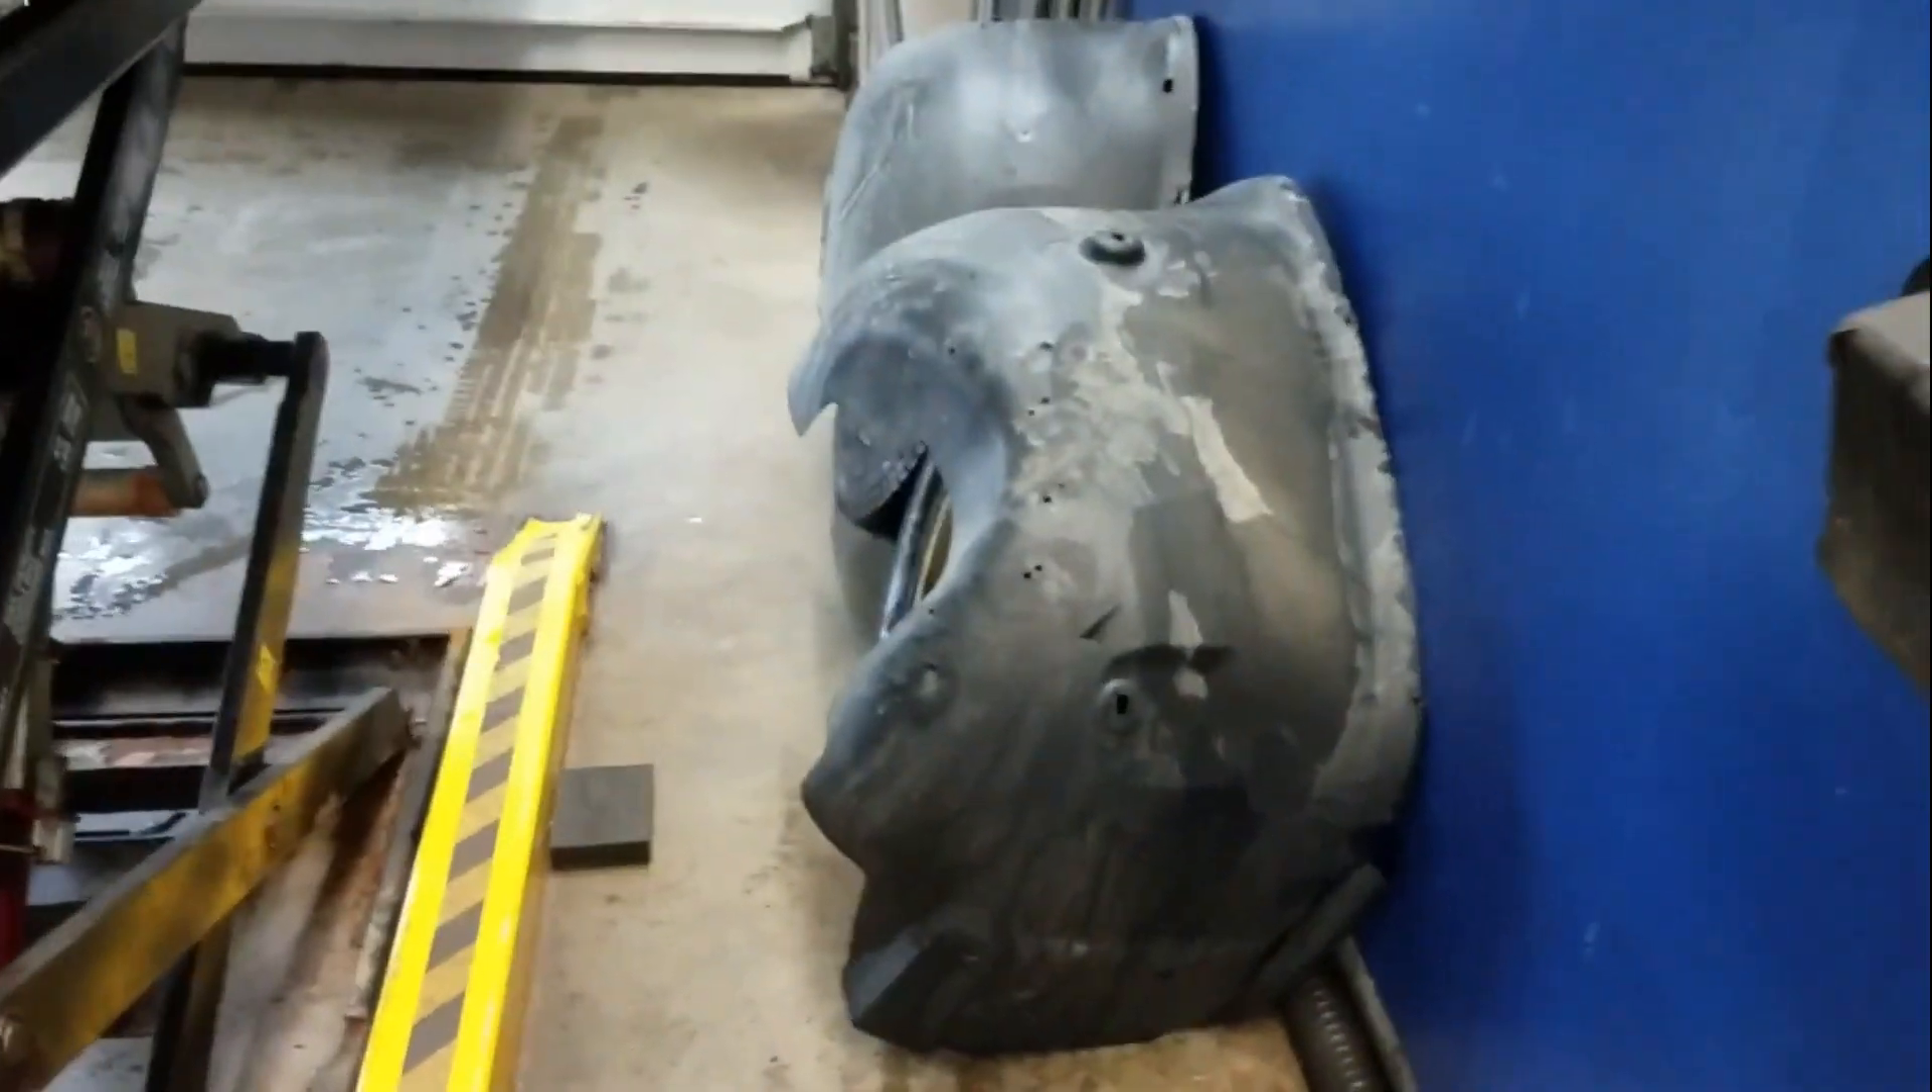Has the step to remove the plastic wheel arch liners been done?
Yes.